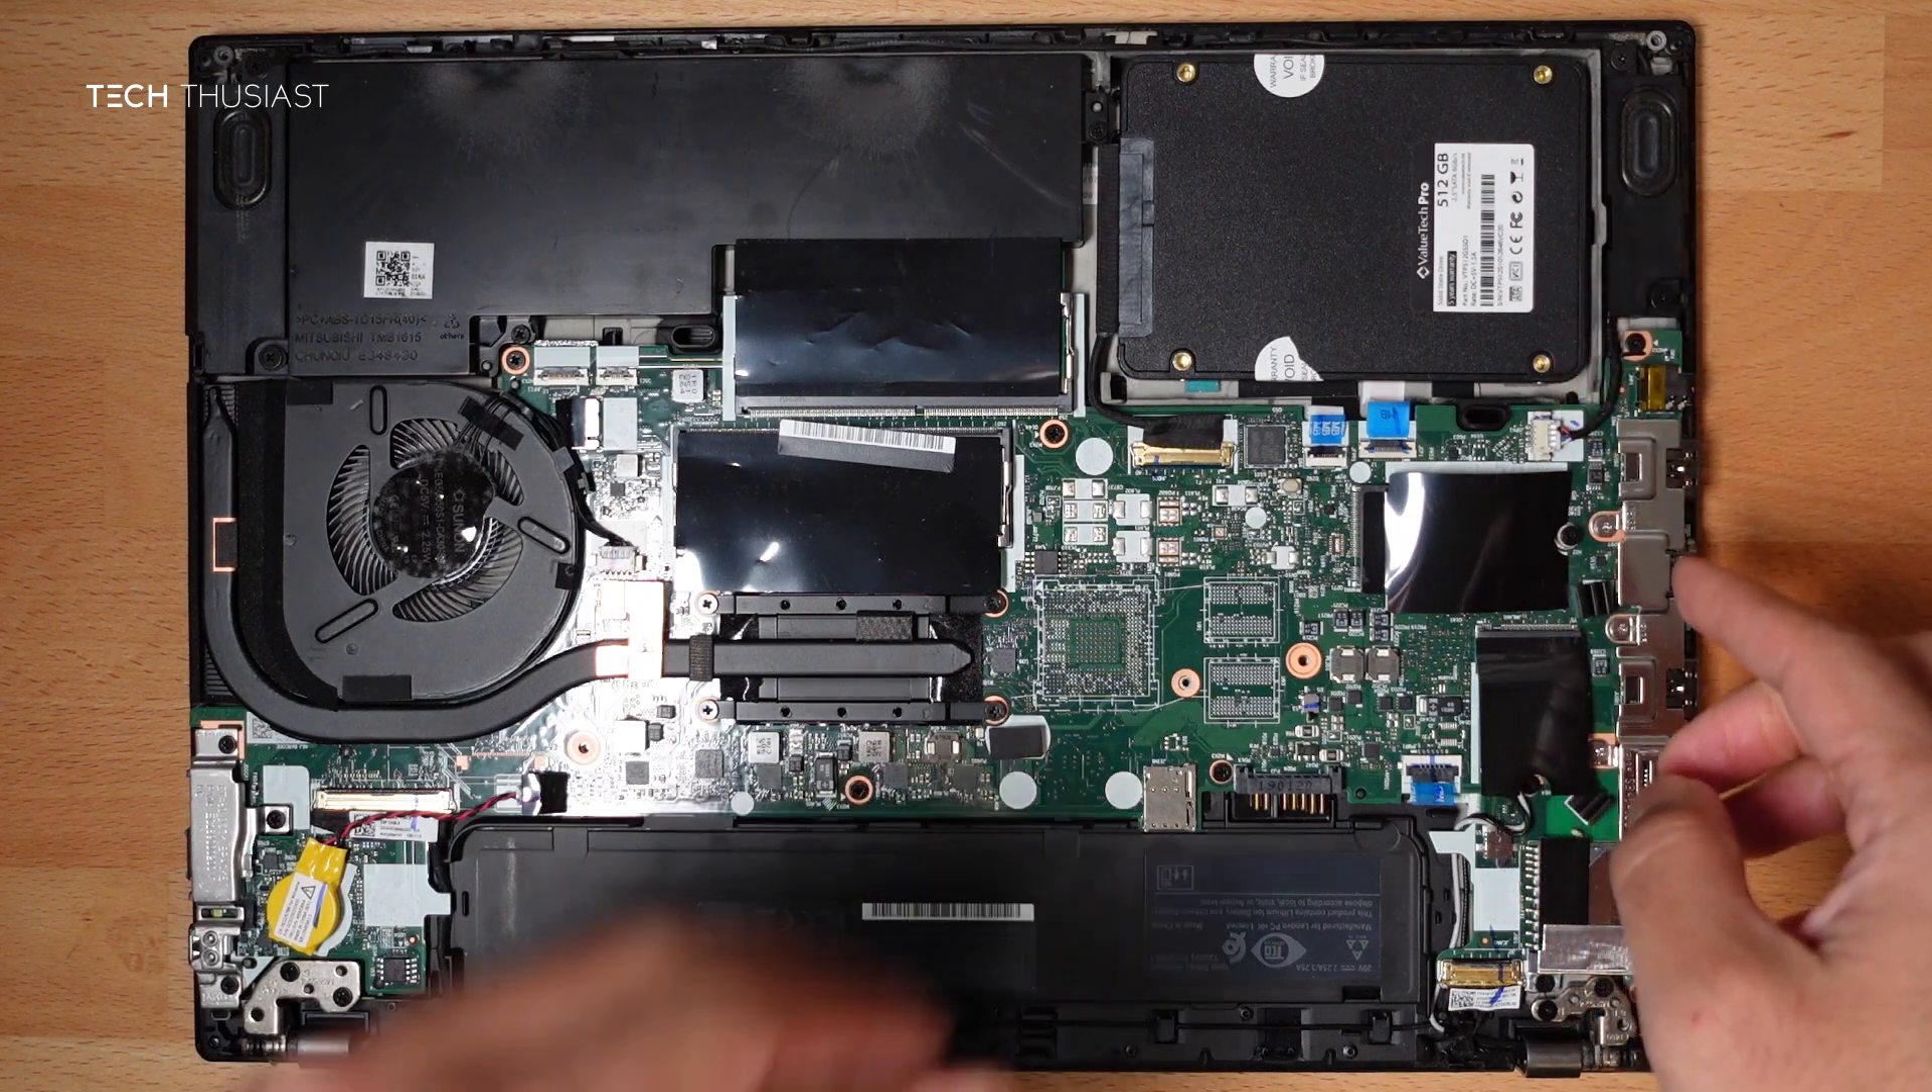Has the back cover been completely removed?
Yes.